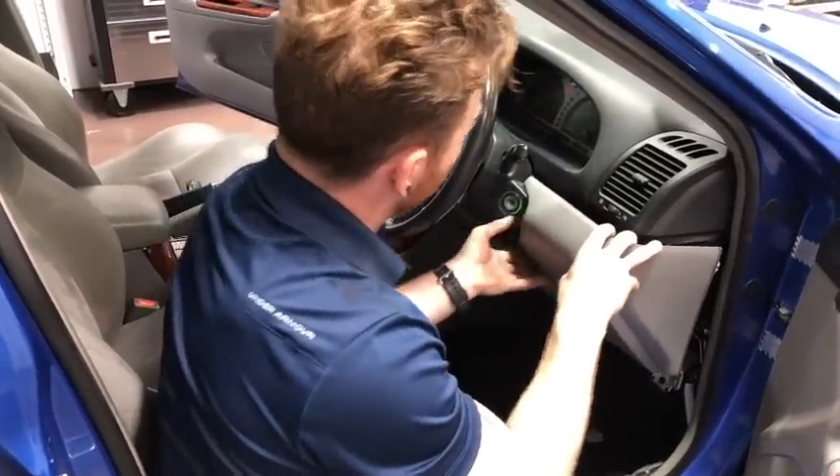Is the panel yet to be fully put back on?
Yes.